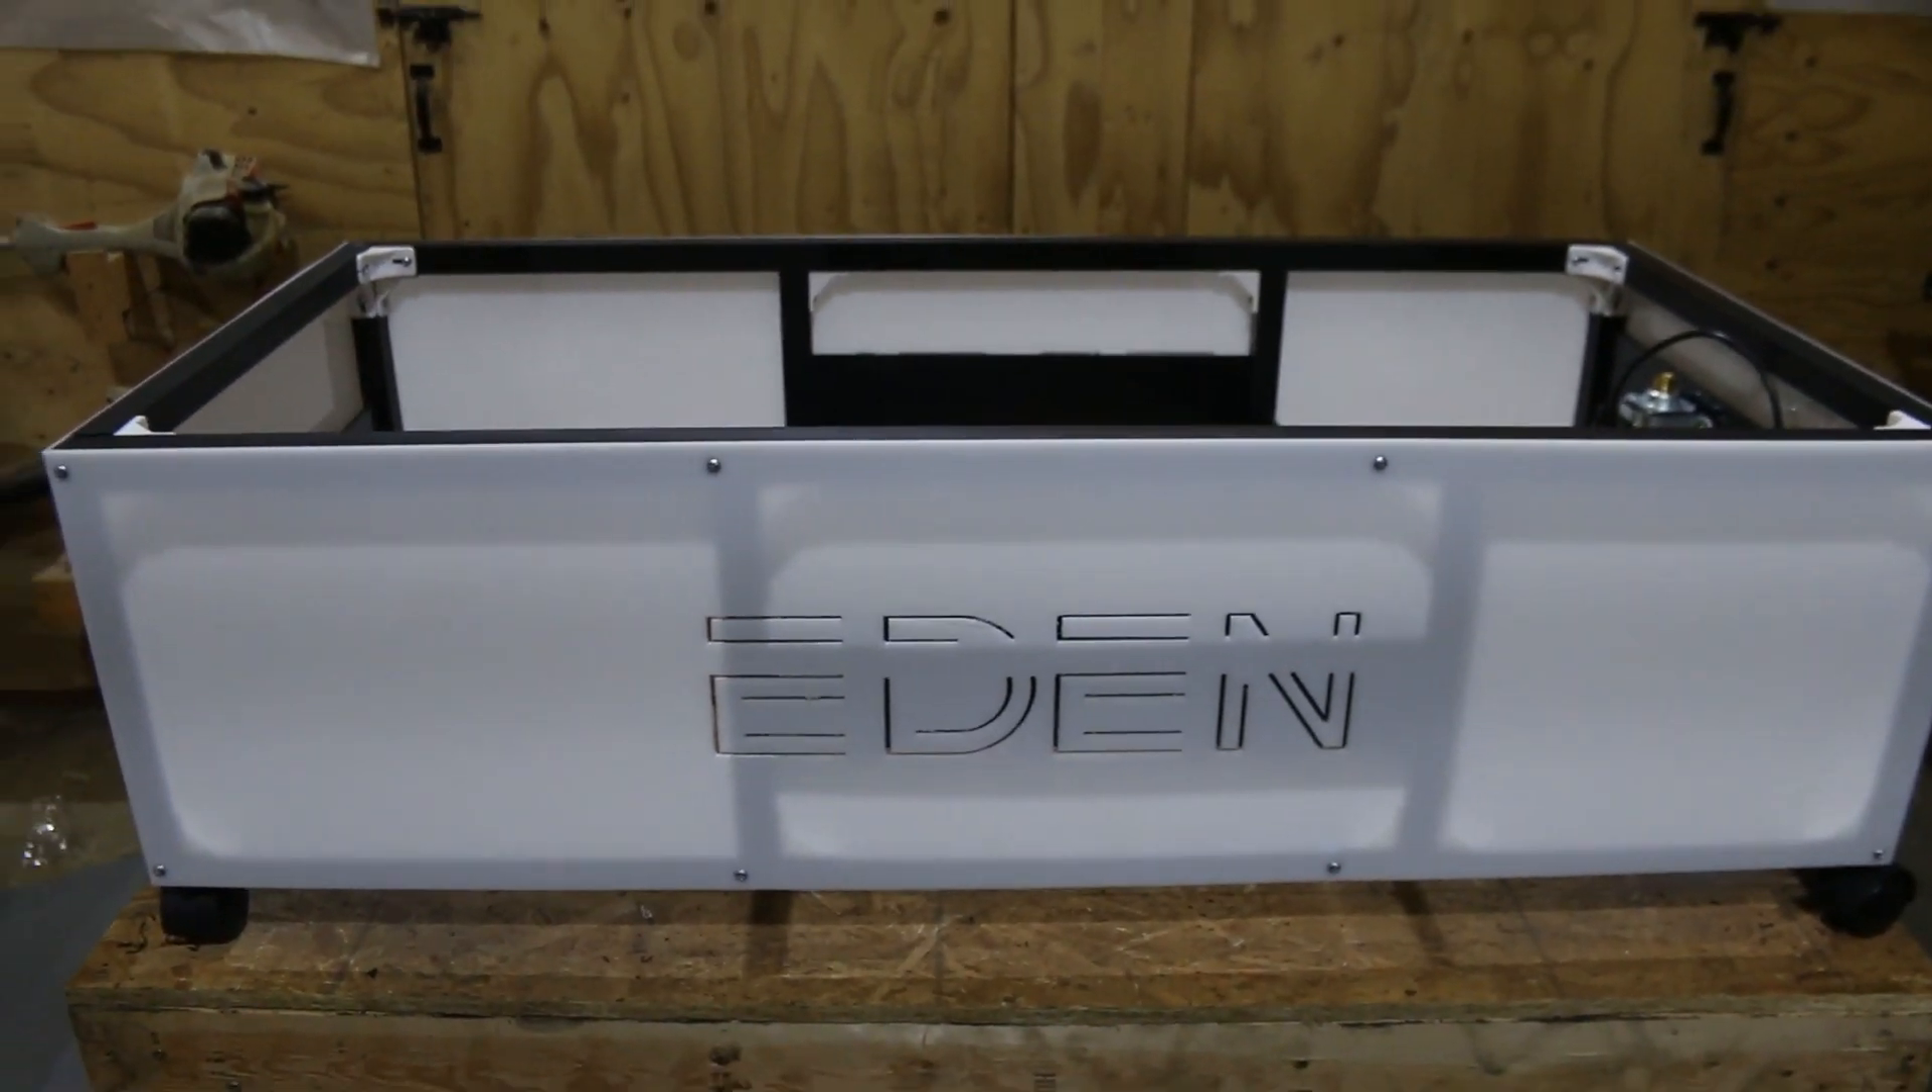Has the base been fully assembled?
Yes.